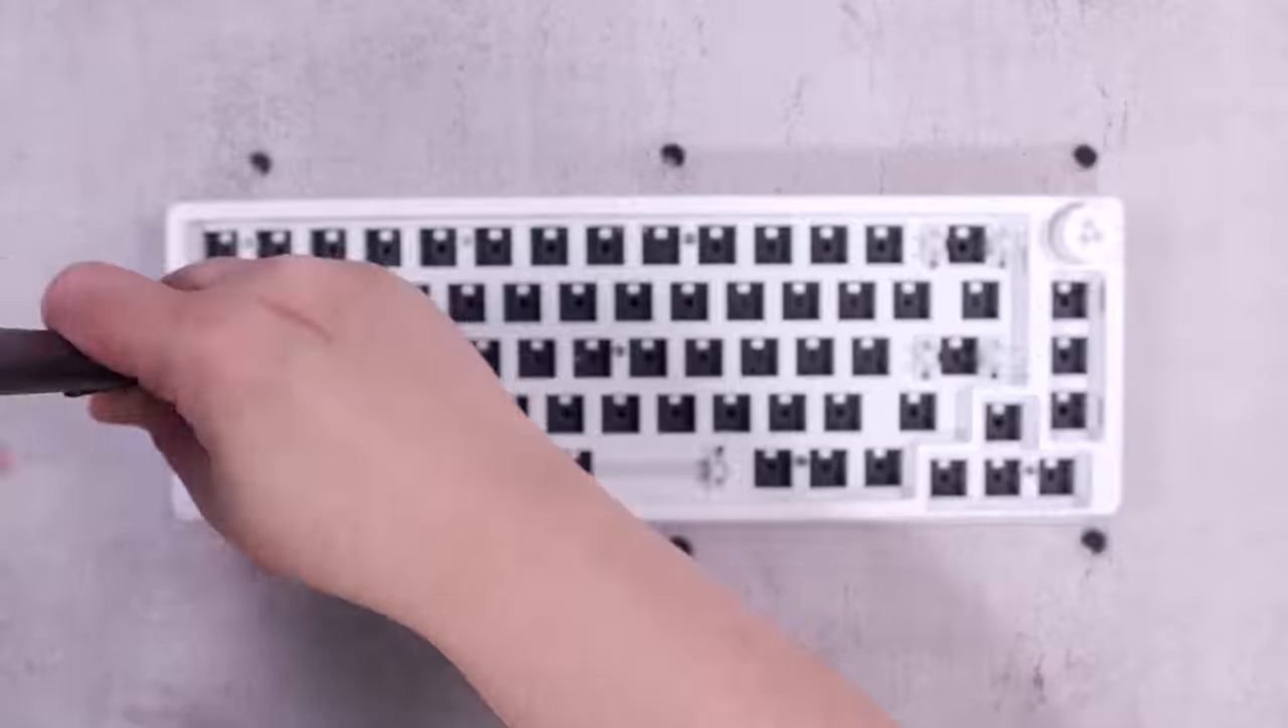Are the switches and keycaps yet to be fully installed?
Yes.